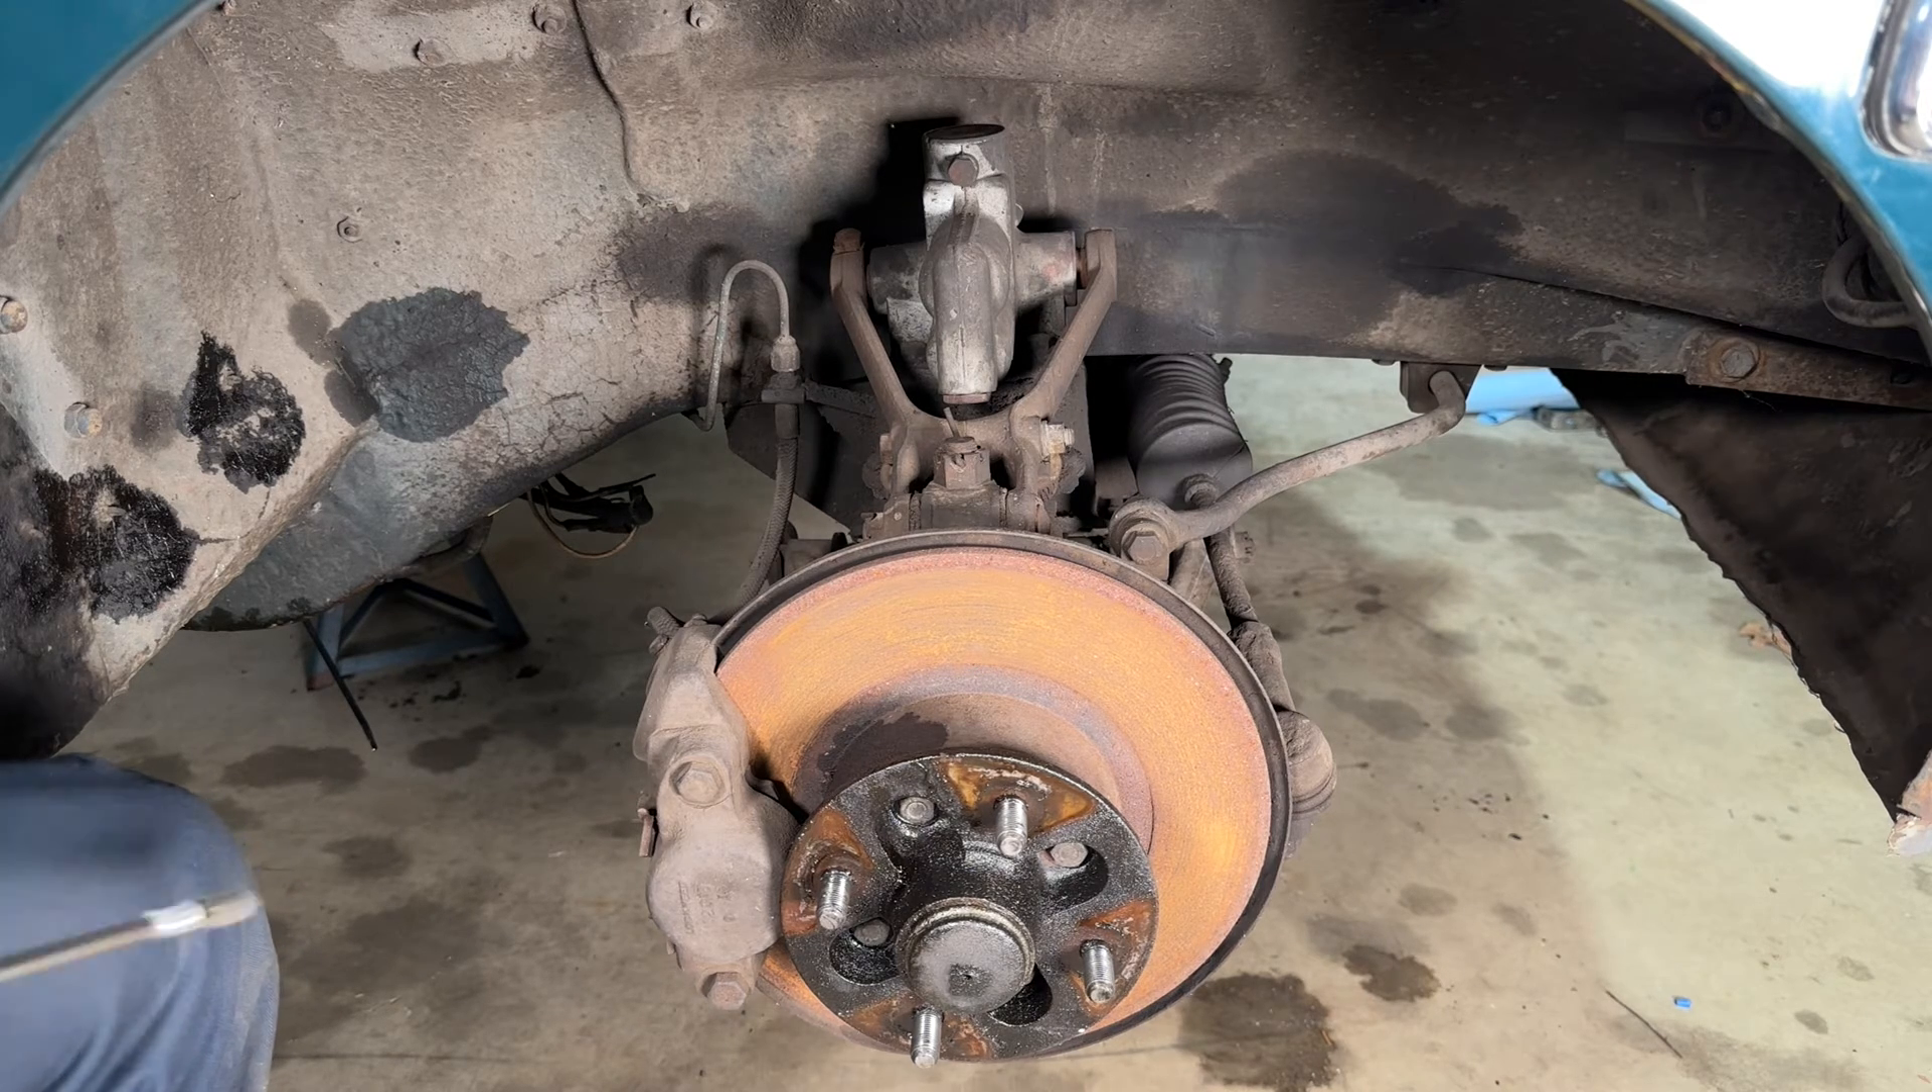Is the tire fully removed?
Yes.